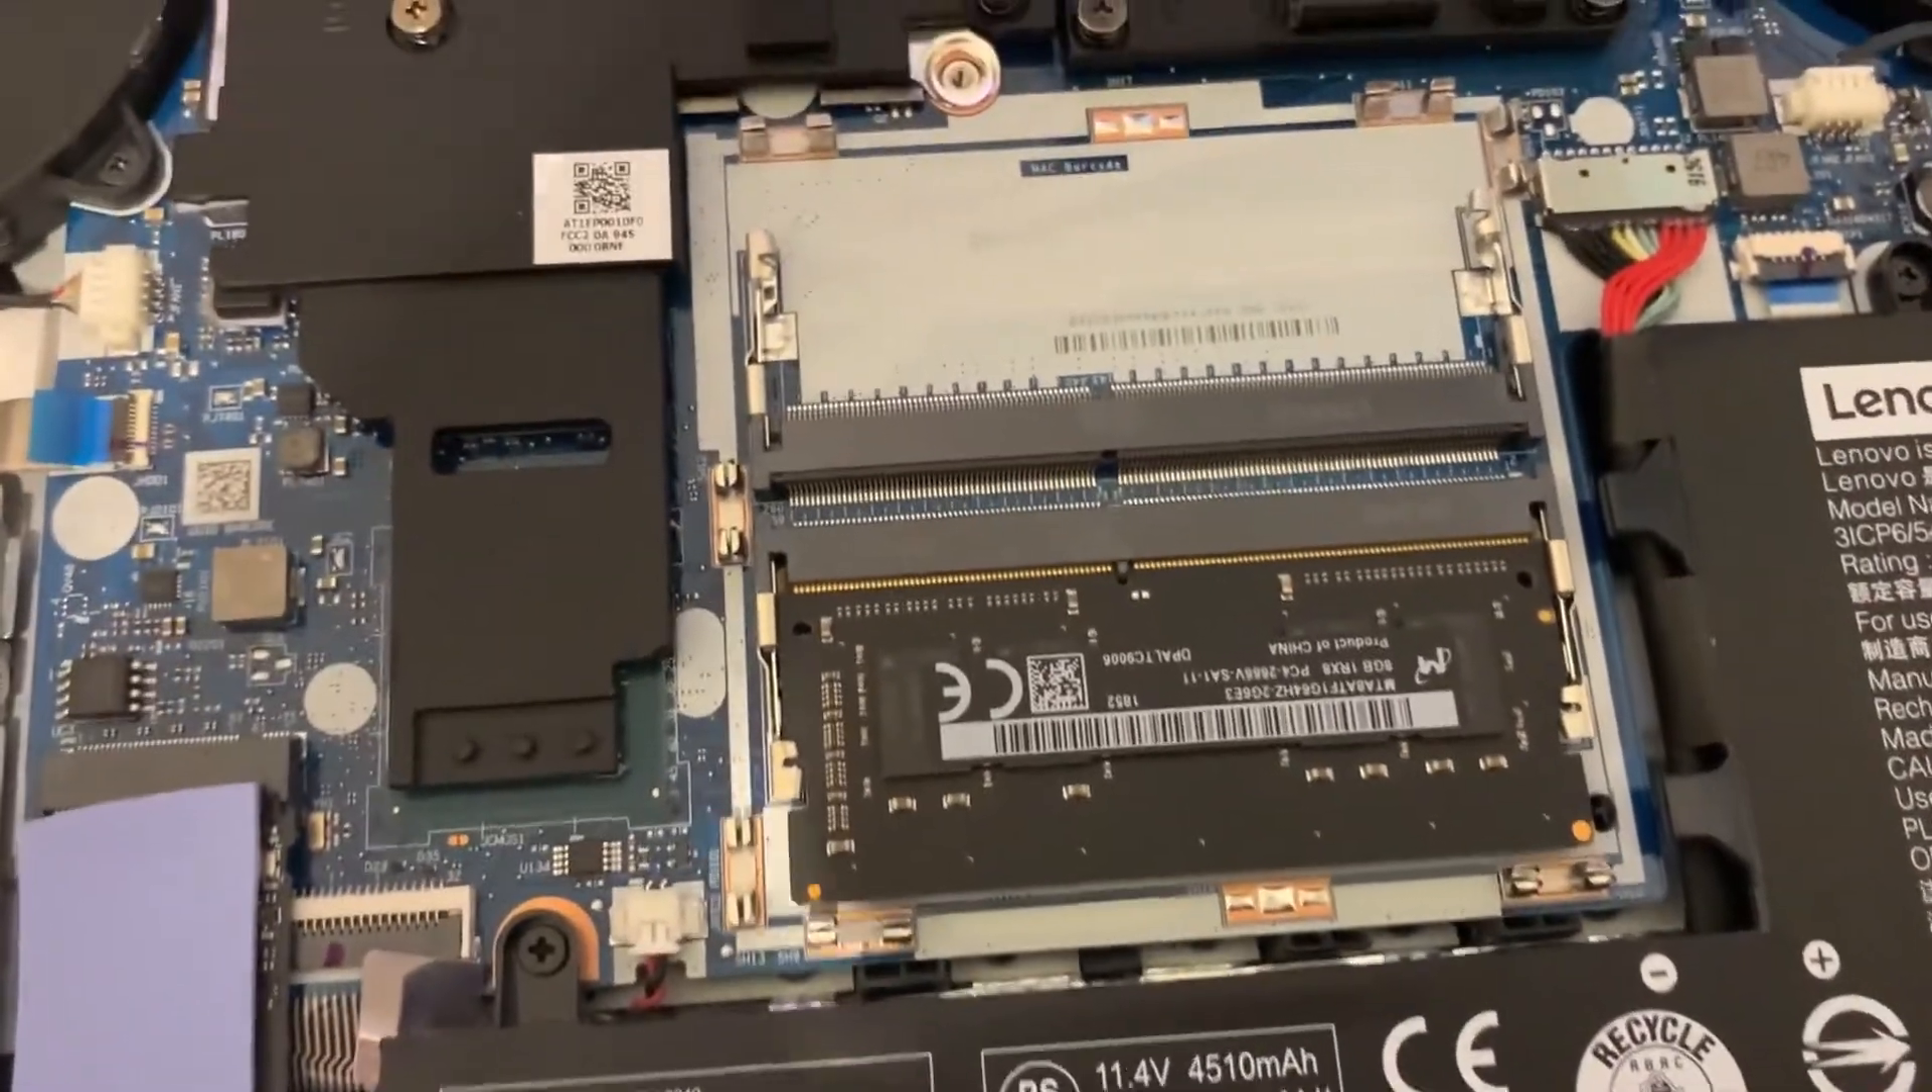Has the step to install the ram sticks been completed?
No.